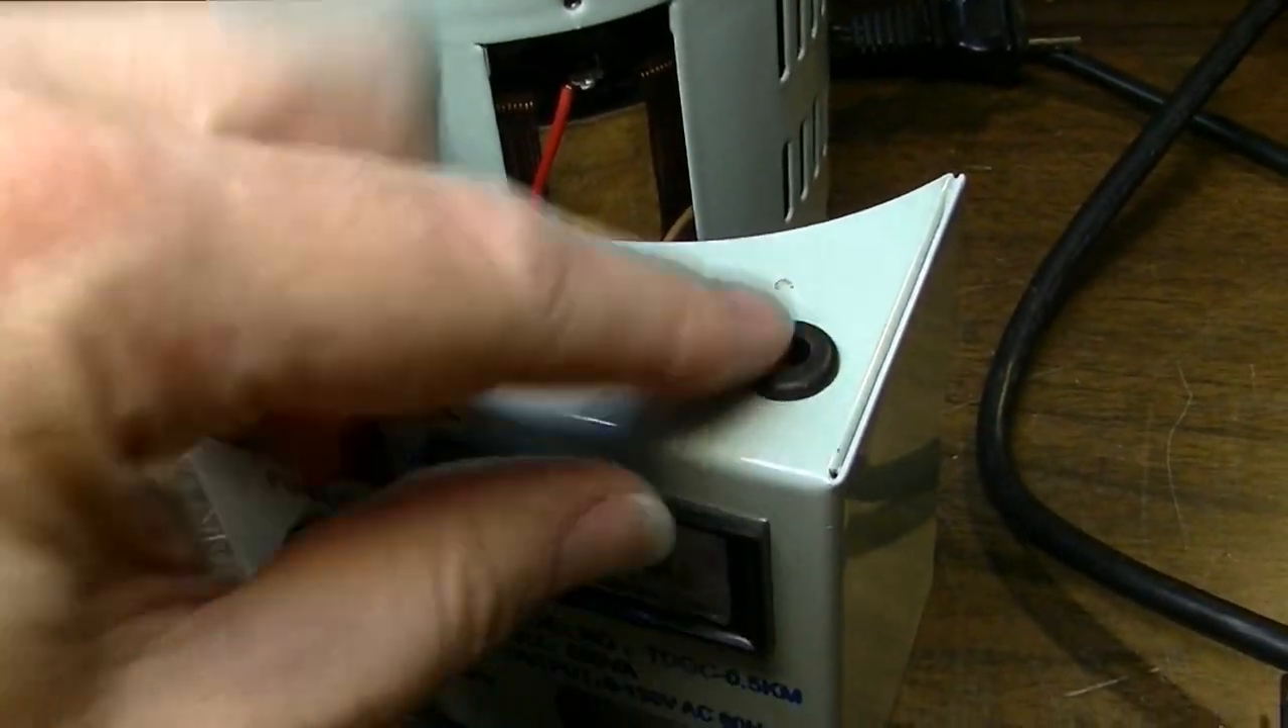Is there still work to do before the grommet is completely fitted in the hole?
No.